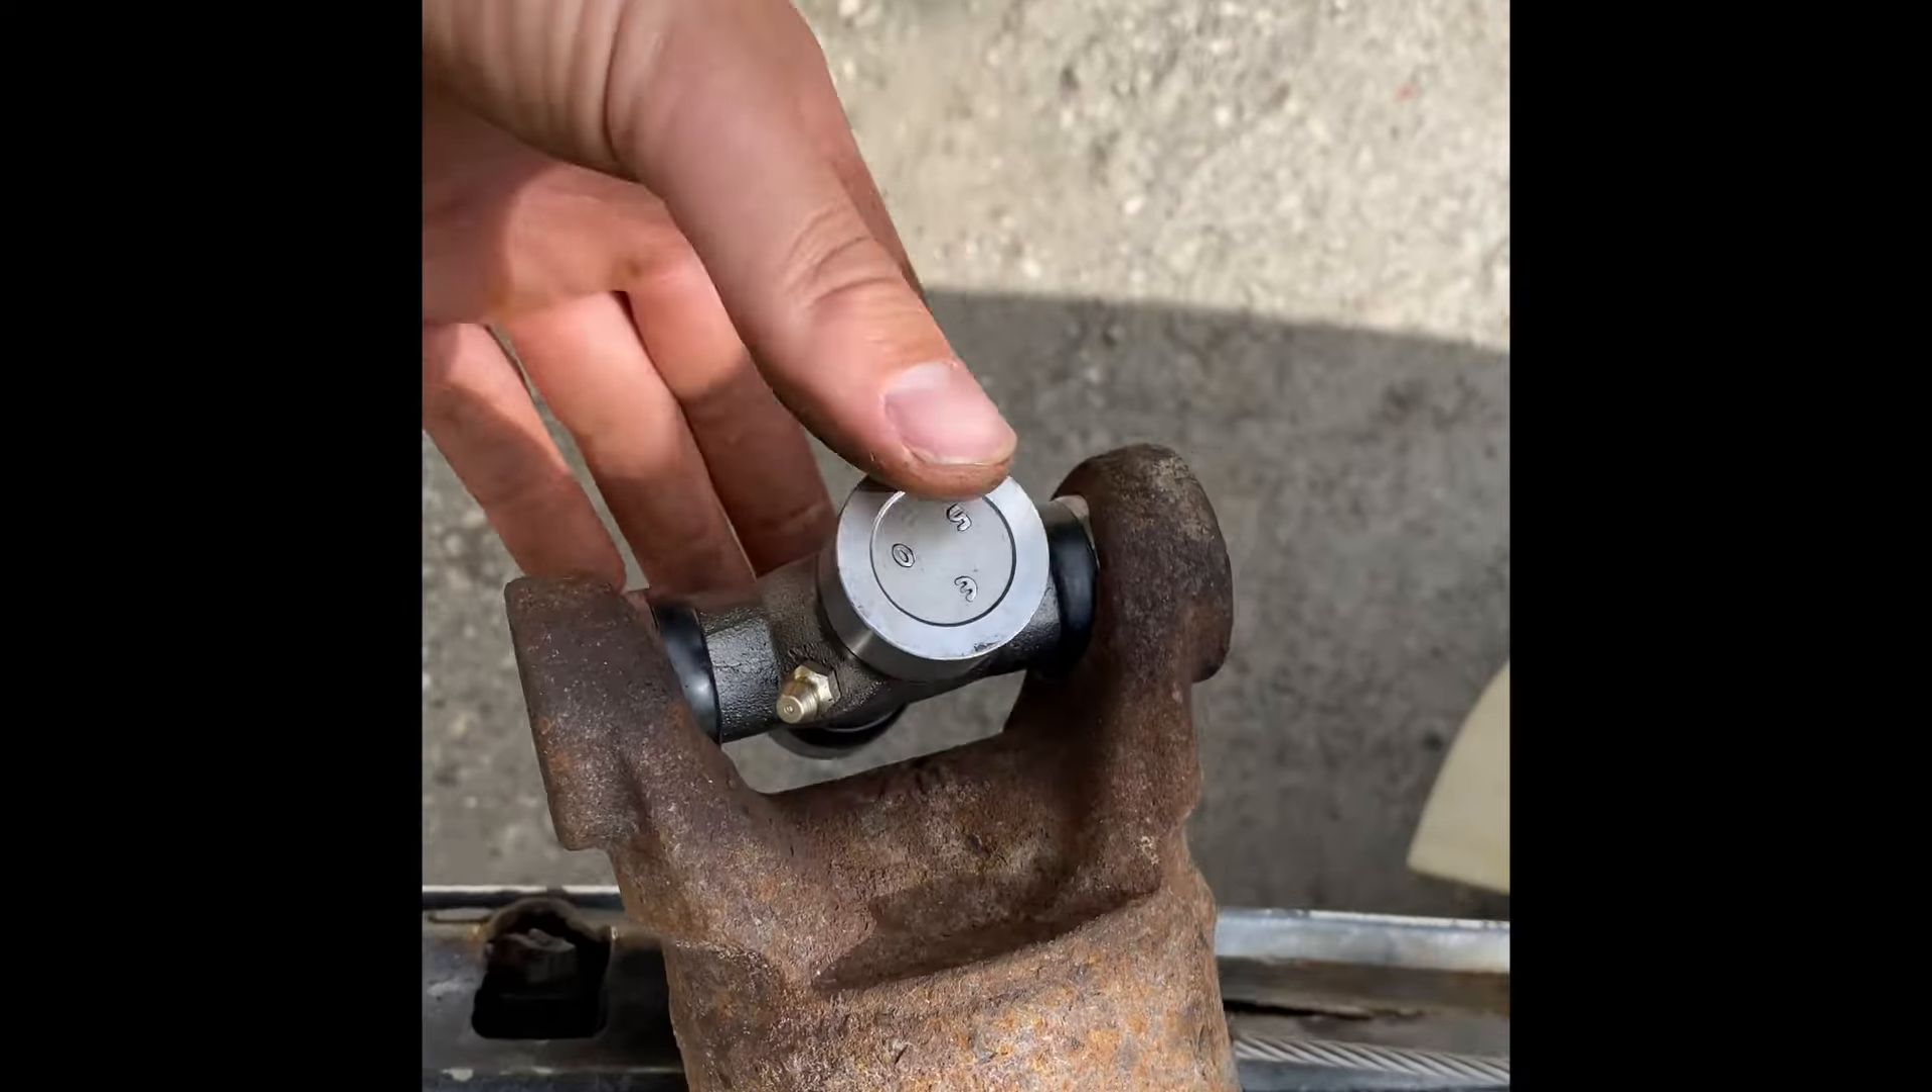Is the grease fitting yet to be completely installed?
No.